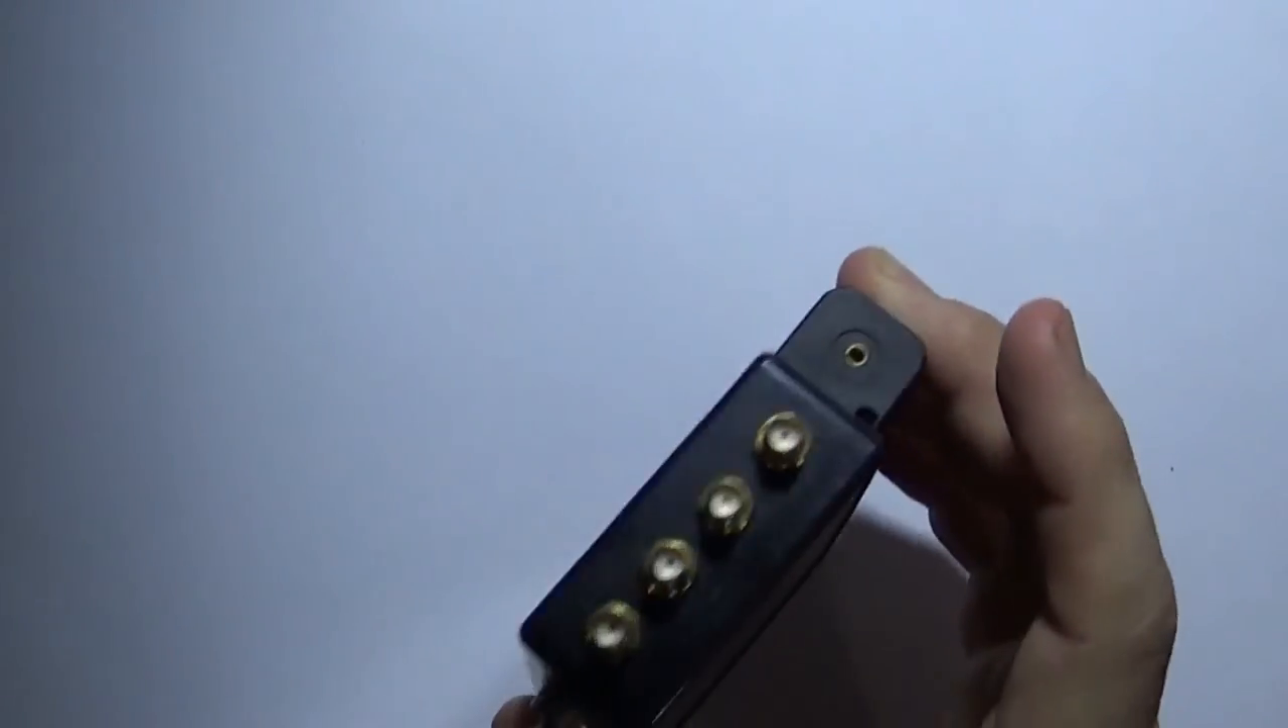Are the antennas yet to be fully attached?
Yes.